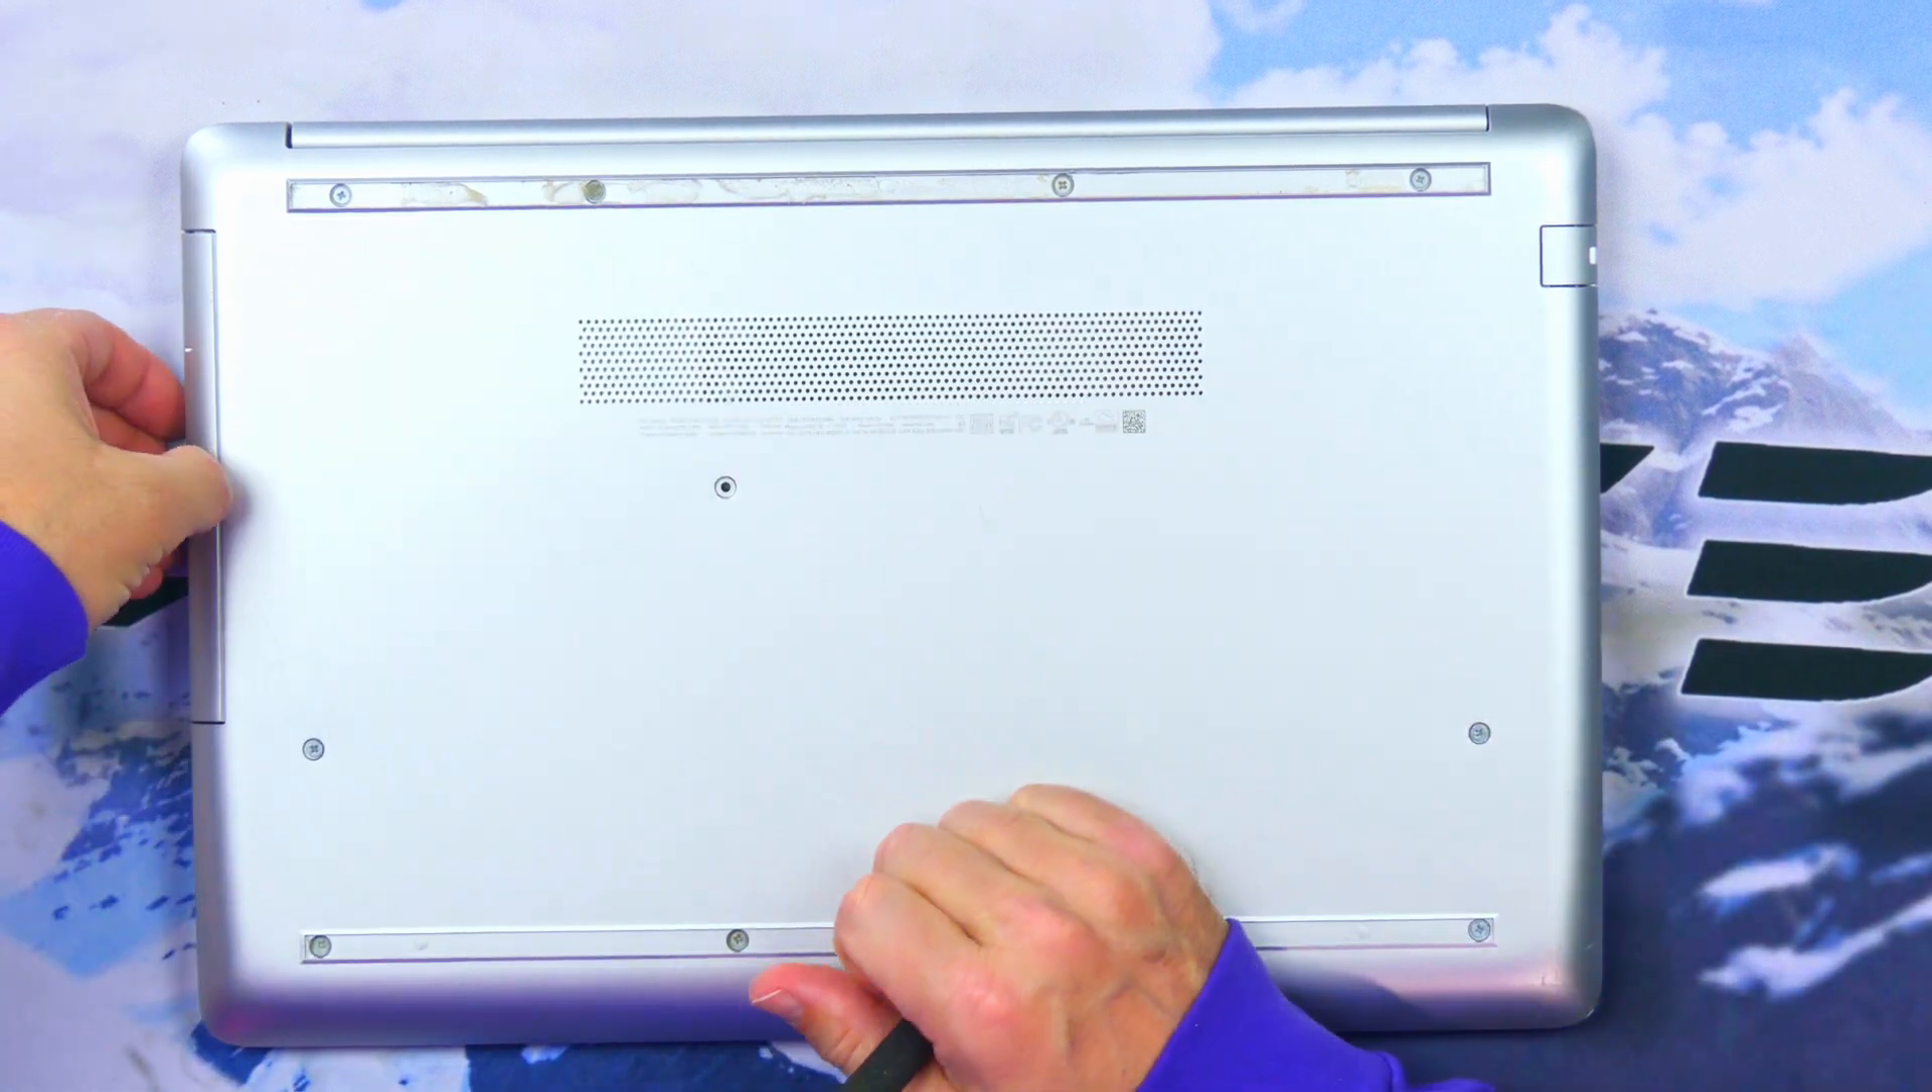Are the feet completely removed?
Yes.